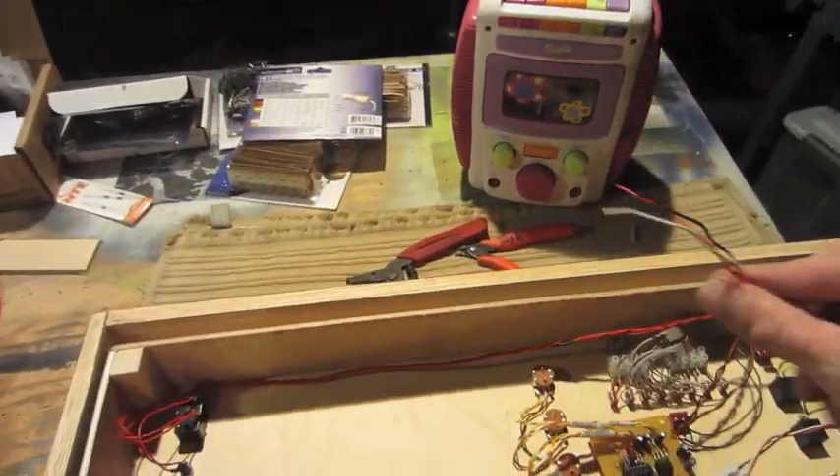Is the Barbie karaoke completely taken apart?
No.